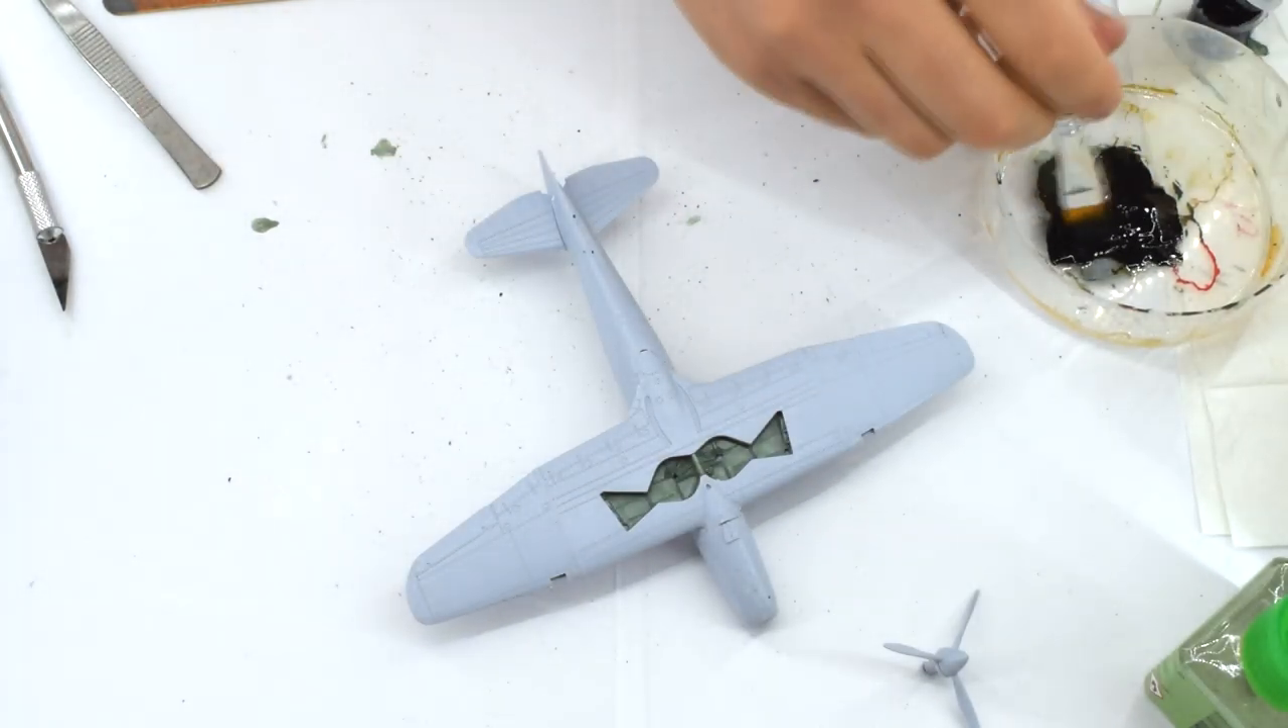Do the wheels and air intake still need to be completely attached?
Yes.